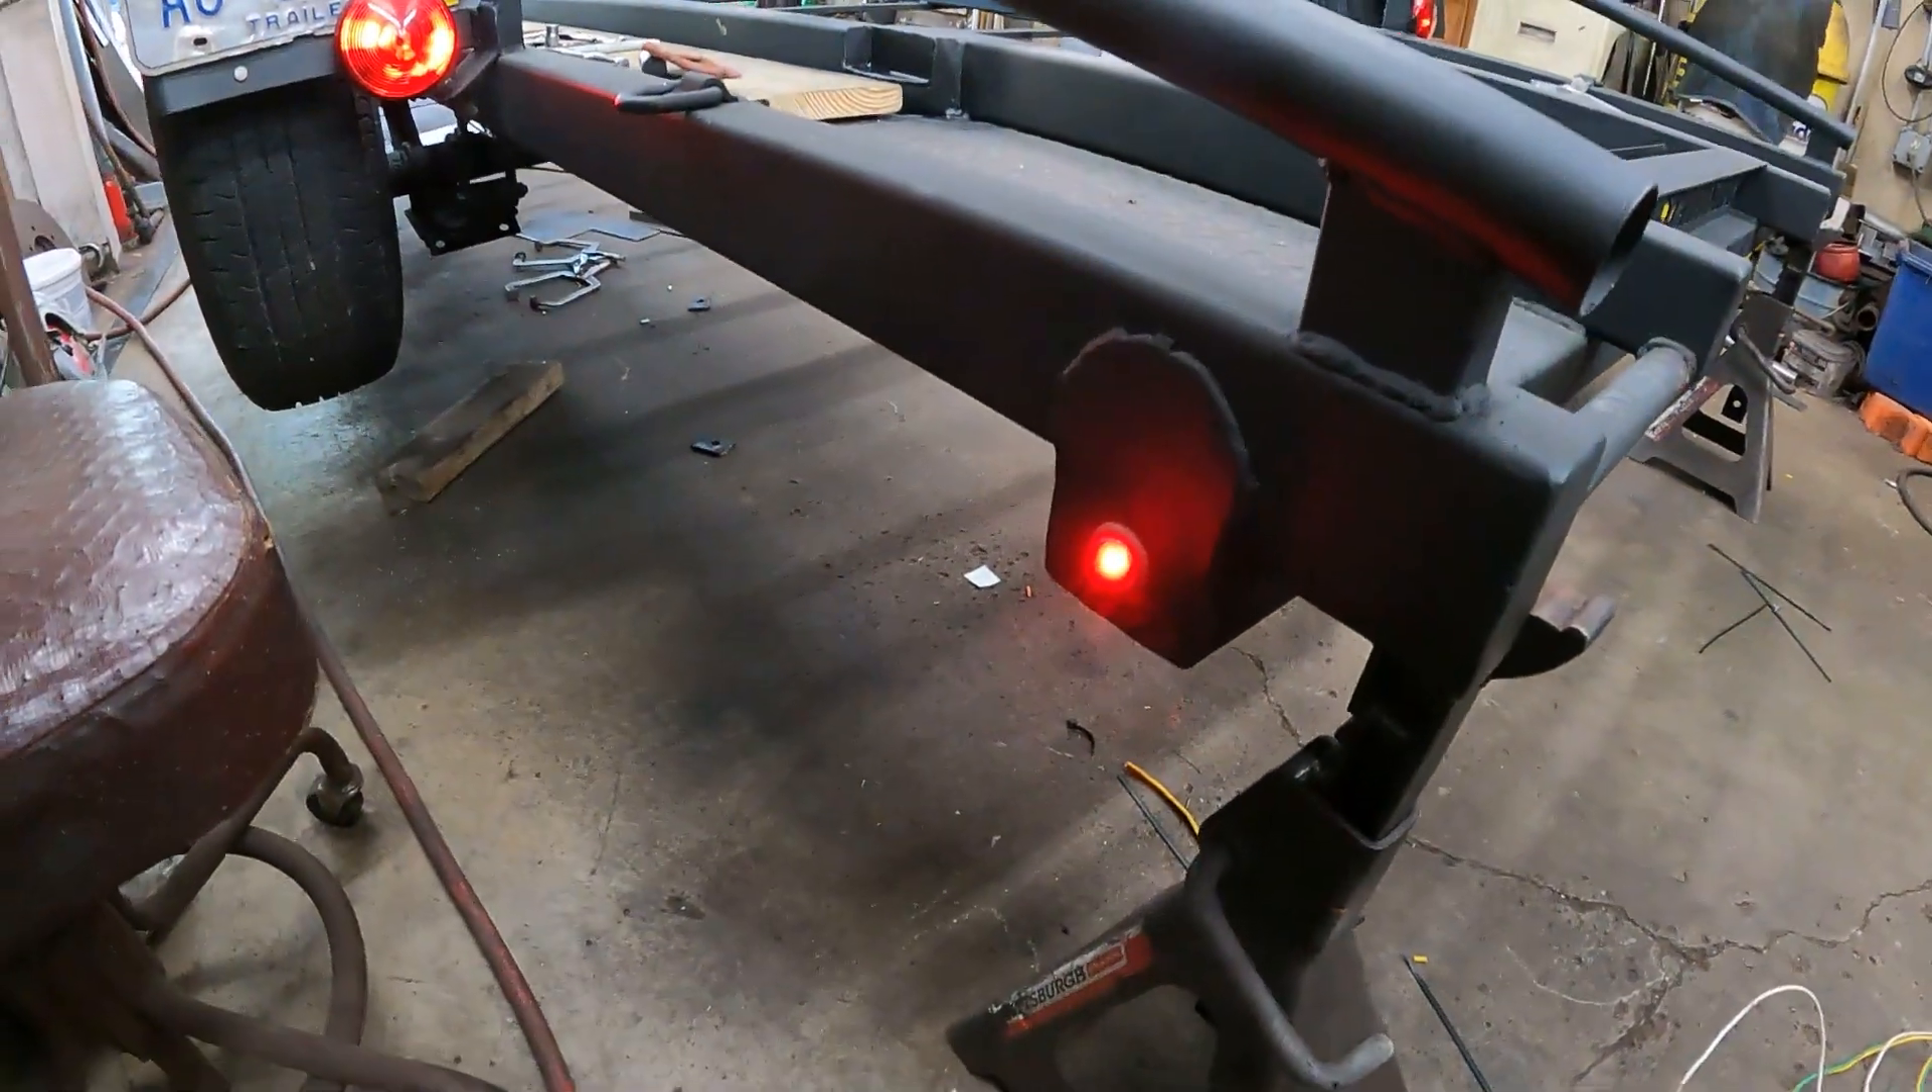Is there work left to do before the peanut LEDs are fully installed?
No.